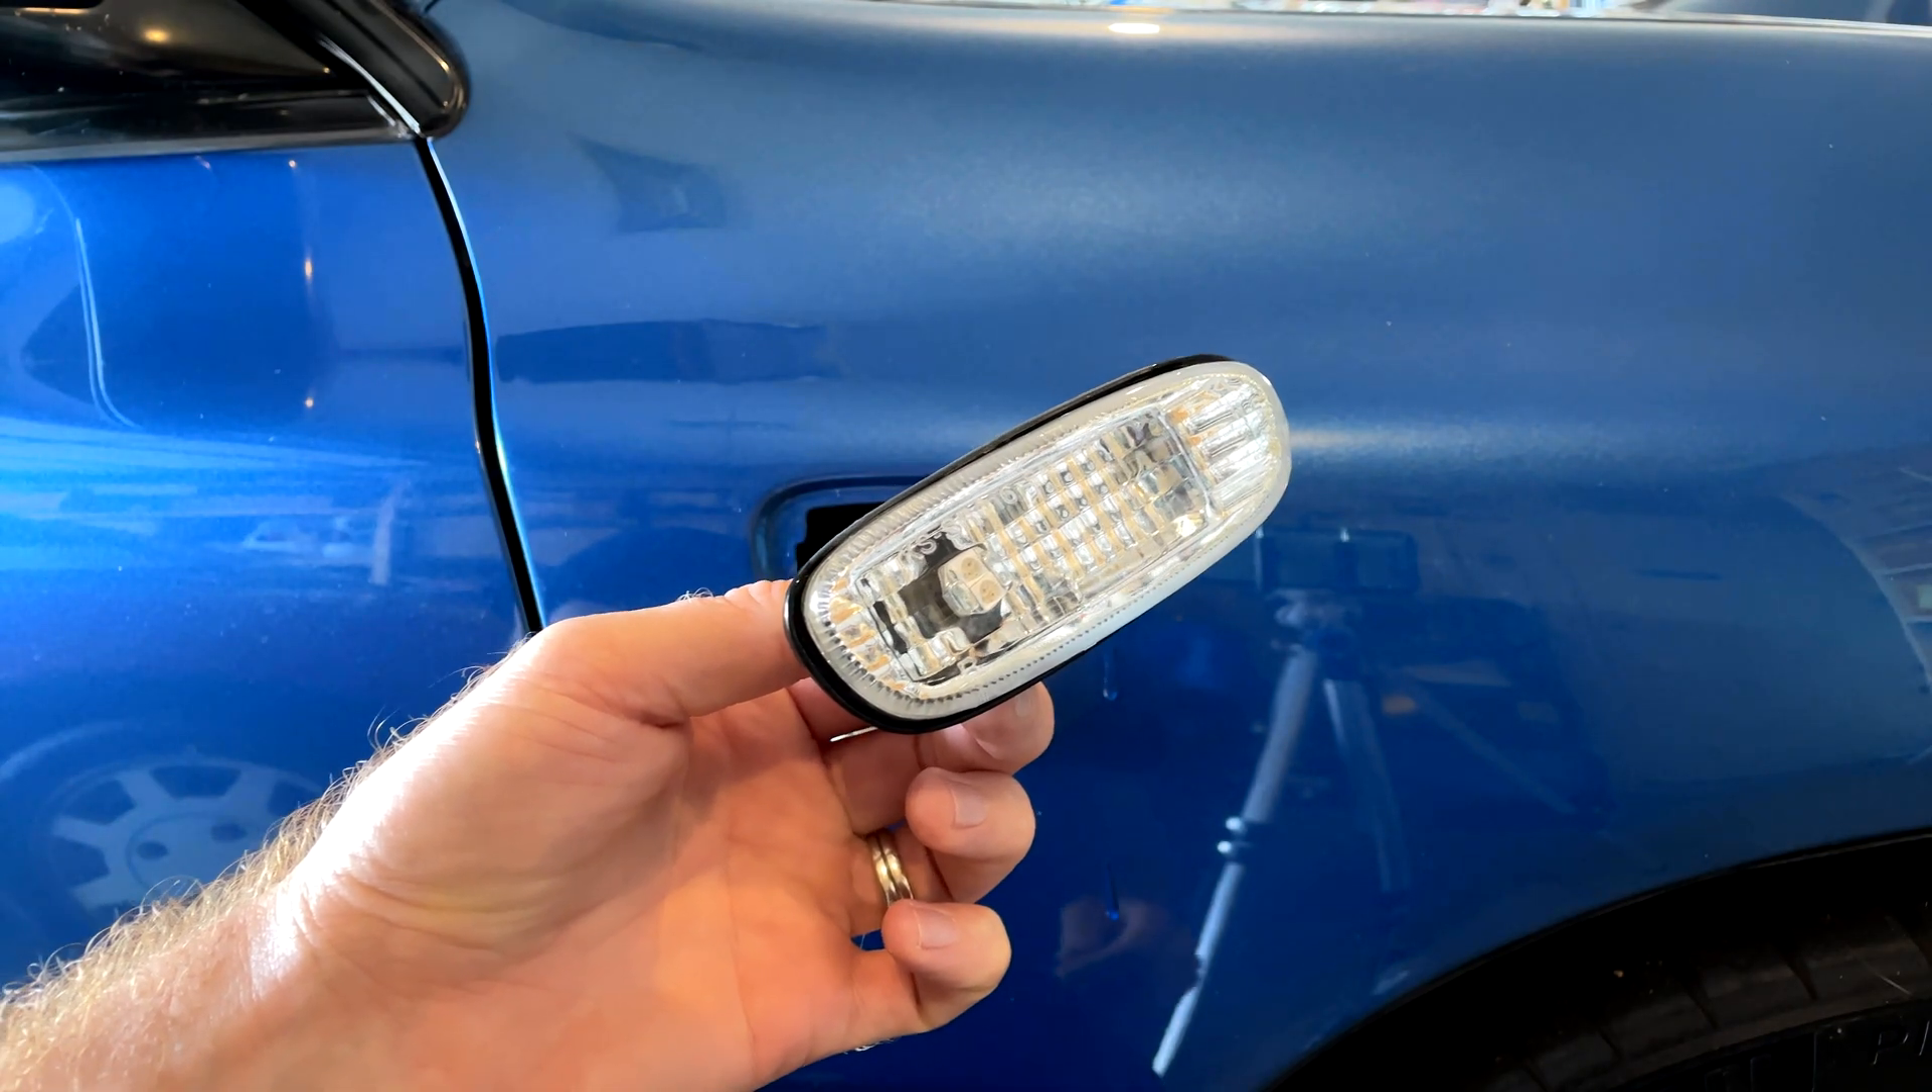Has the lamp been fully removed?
Yes.